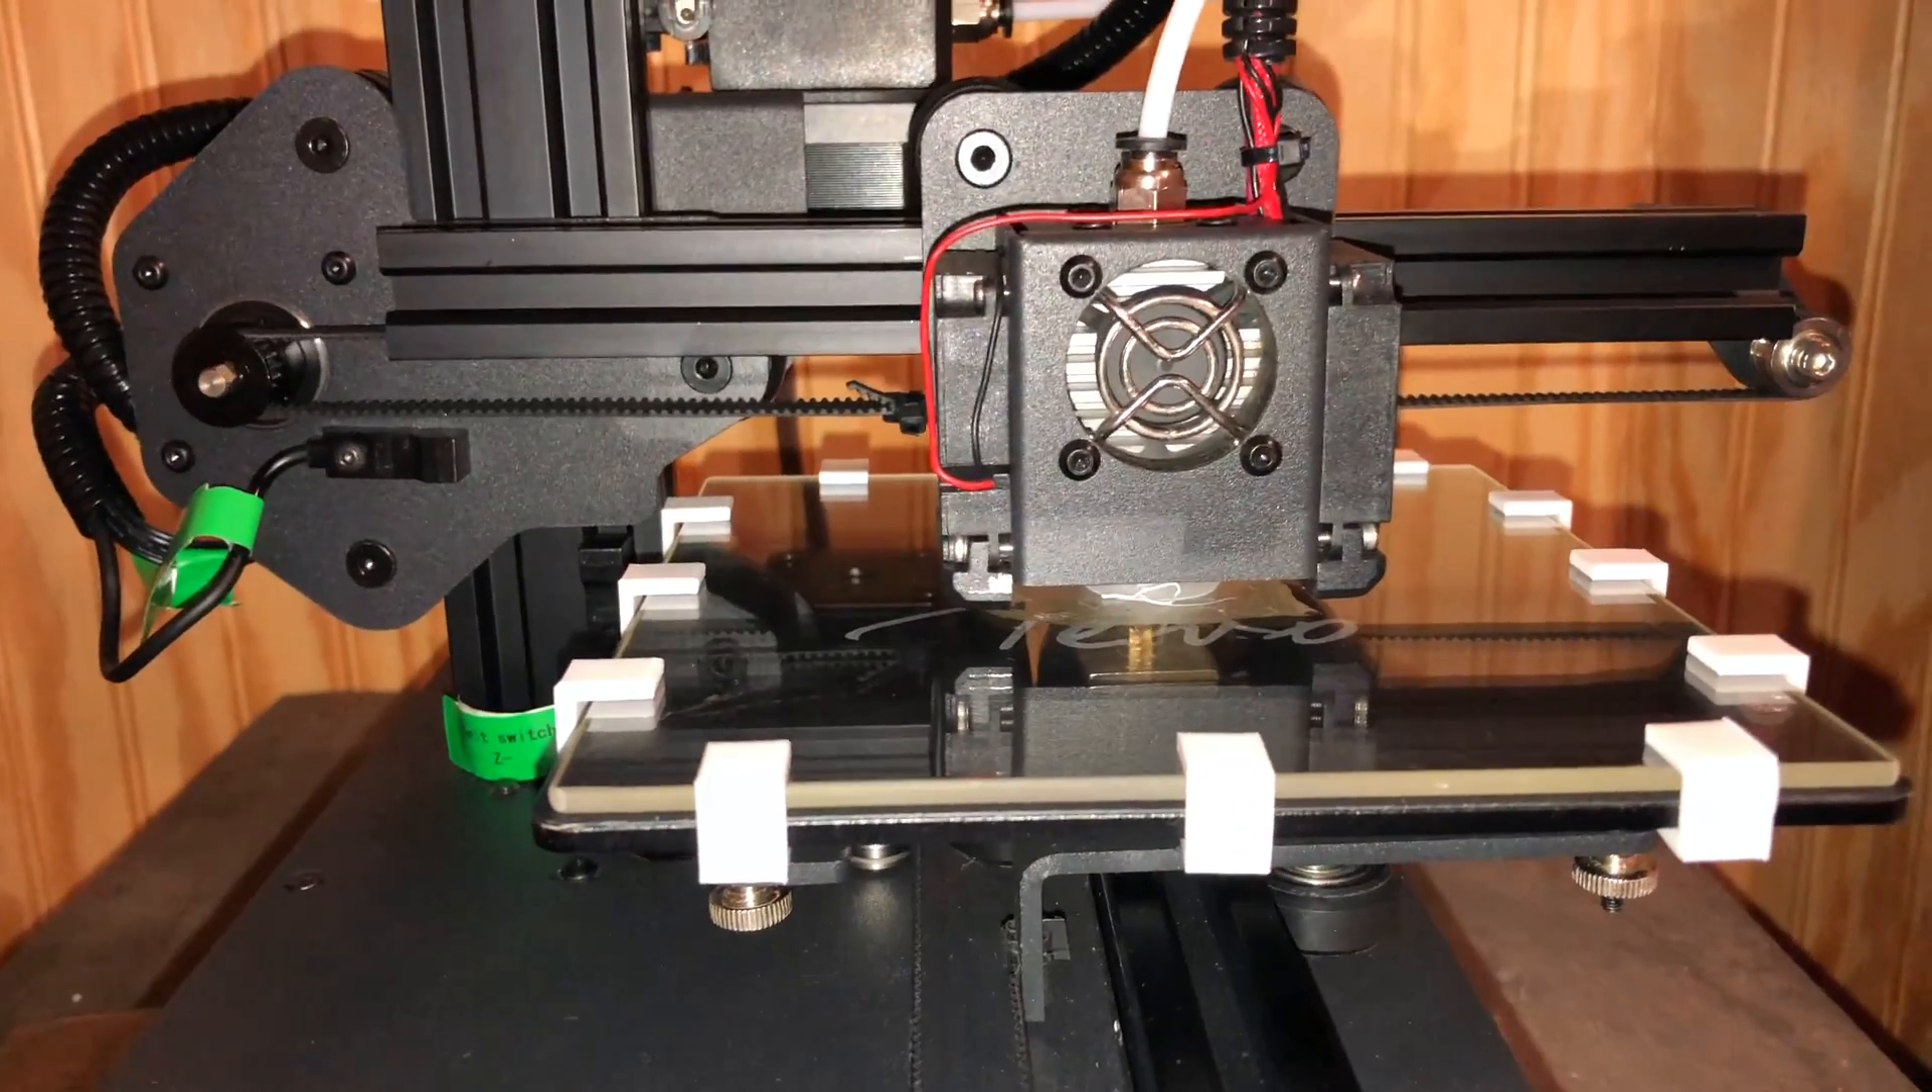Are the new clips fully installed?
Yes.